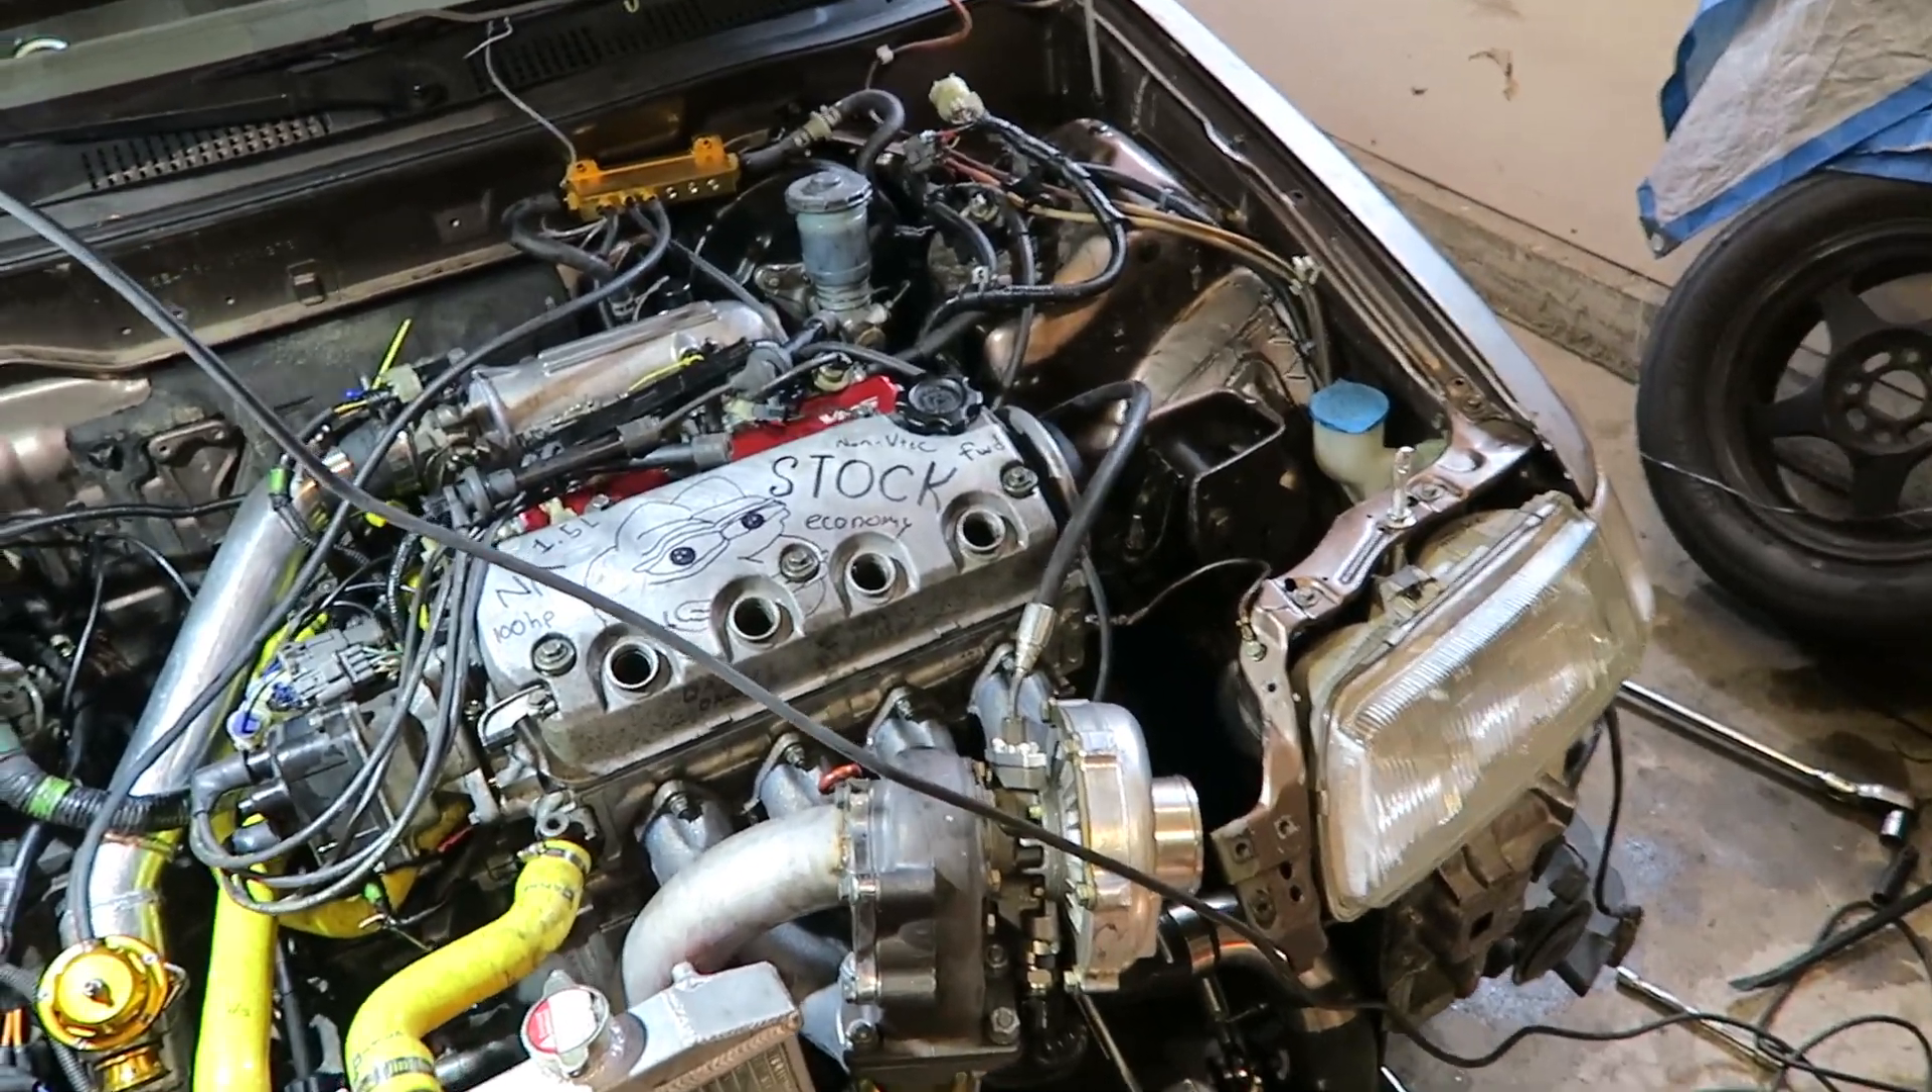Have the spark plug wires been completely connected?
No.